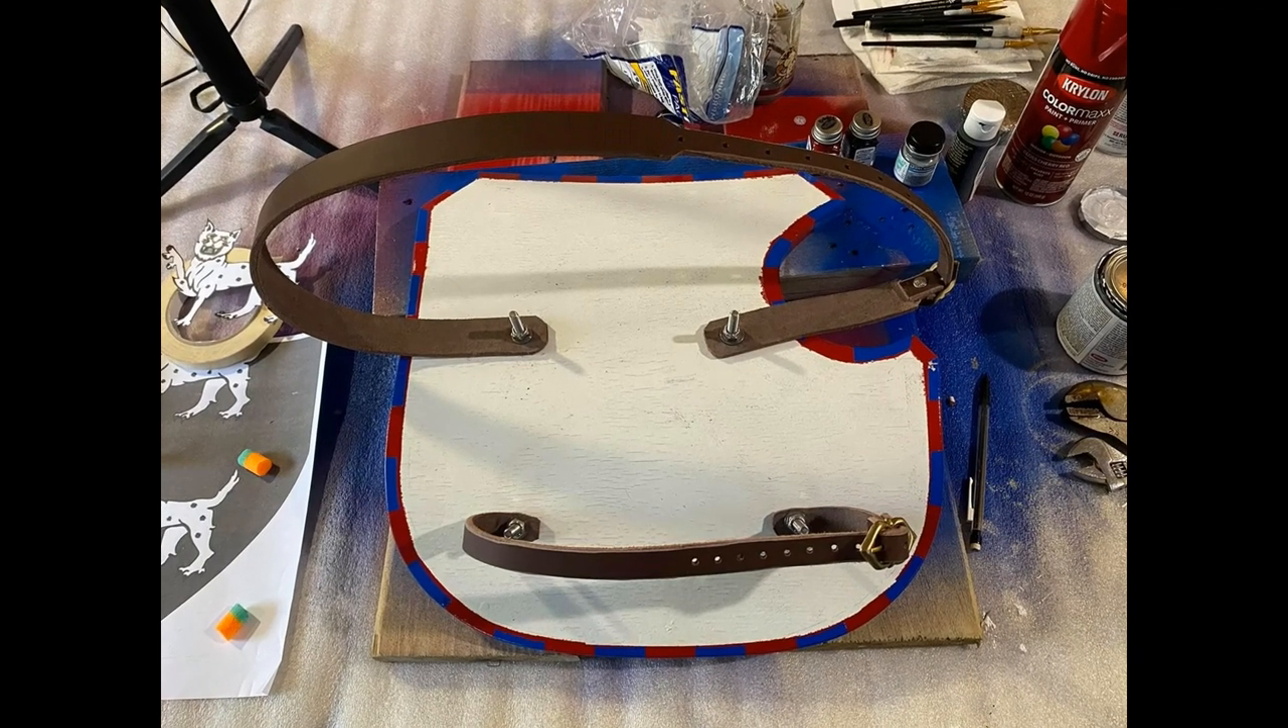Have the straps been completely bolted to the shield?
Yes.